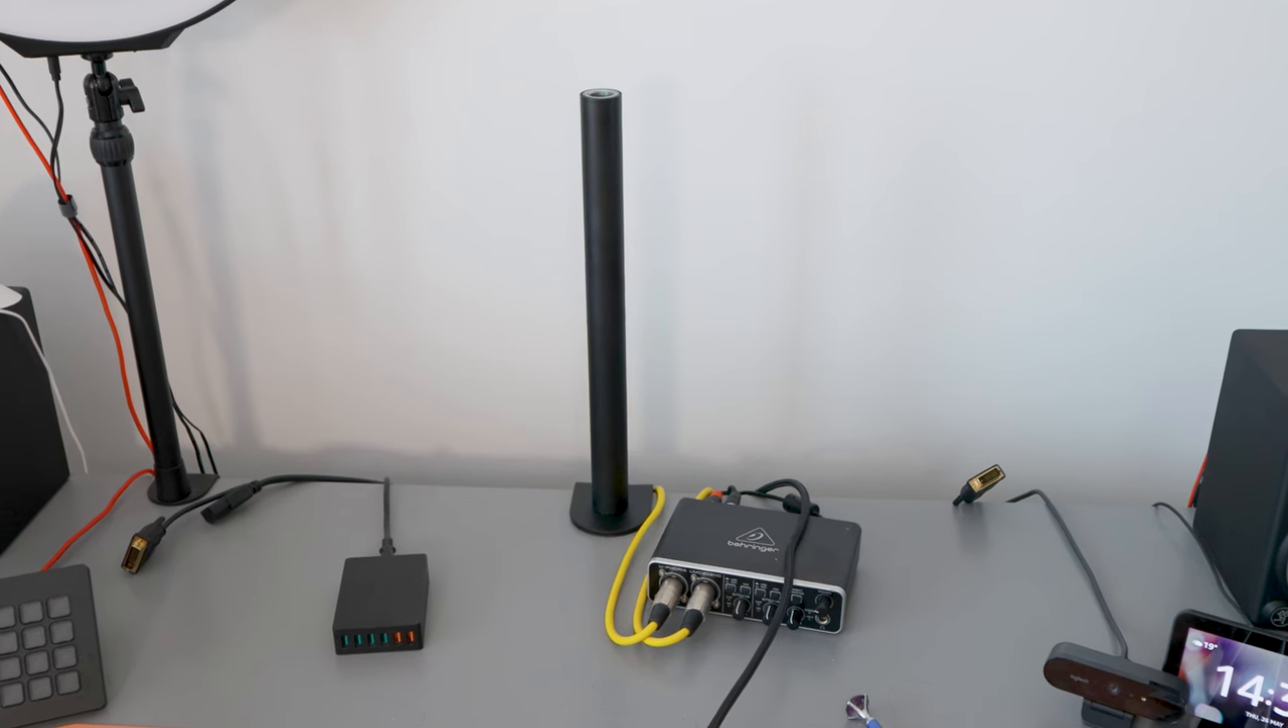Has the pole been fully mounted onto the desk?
Yes.